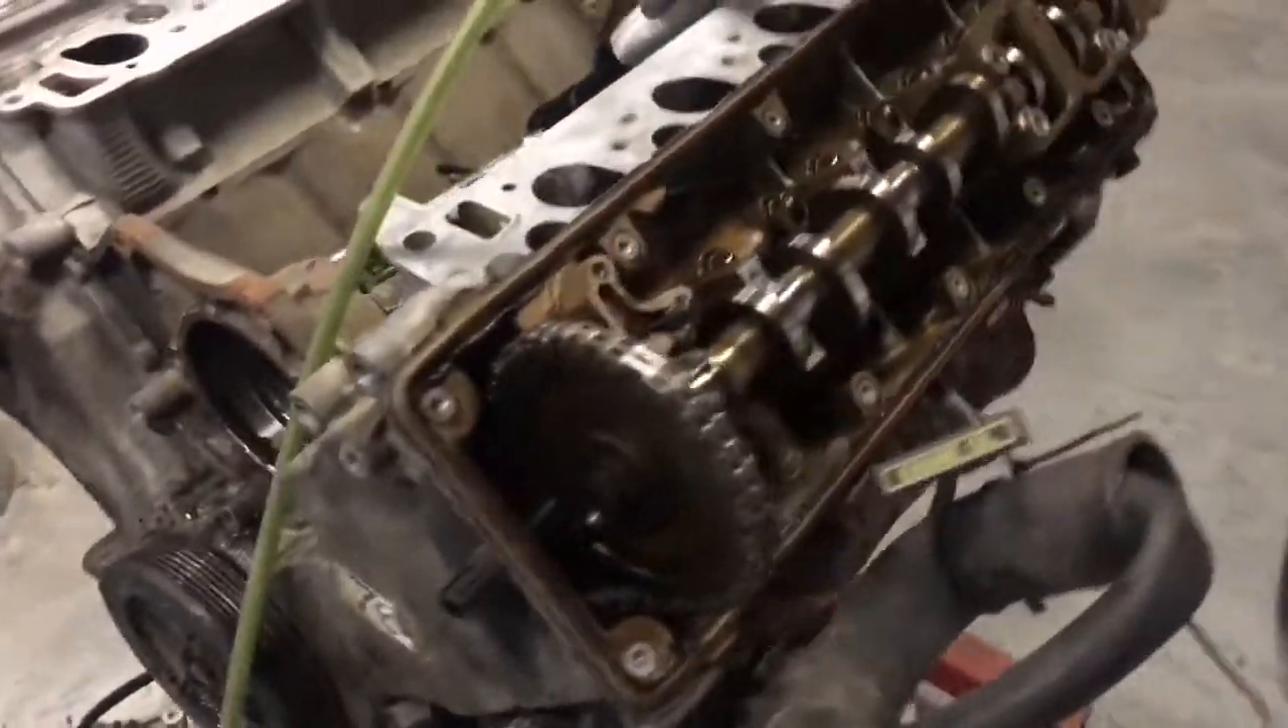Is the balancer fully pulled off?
No.